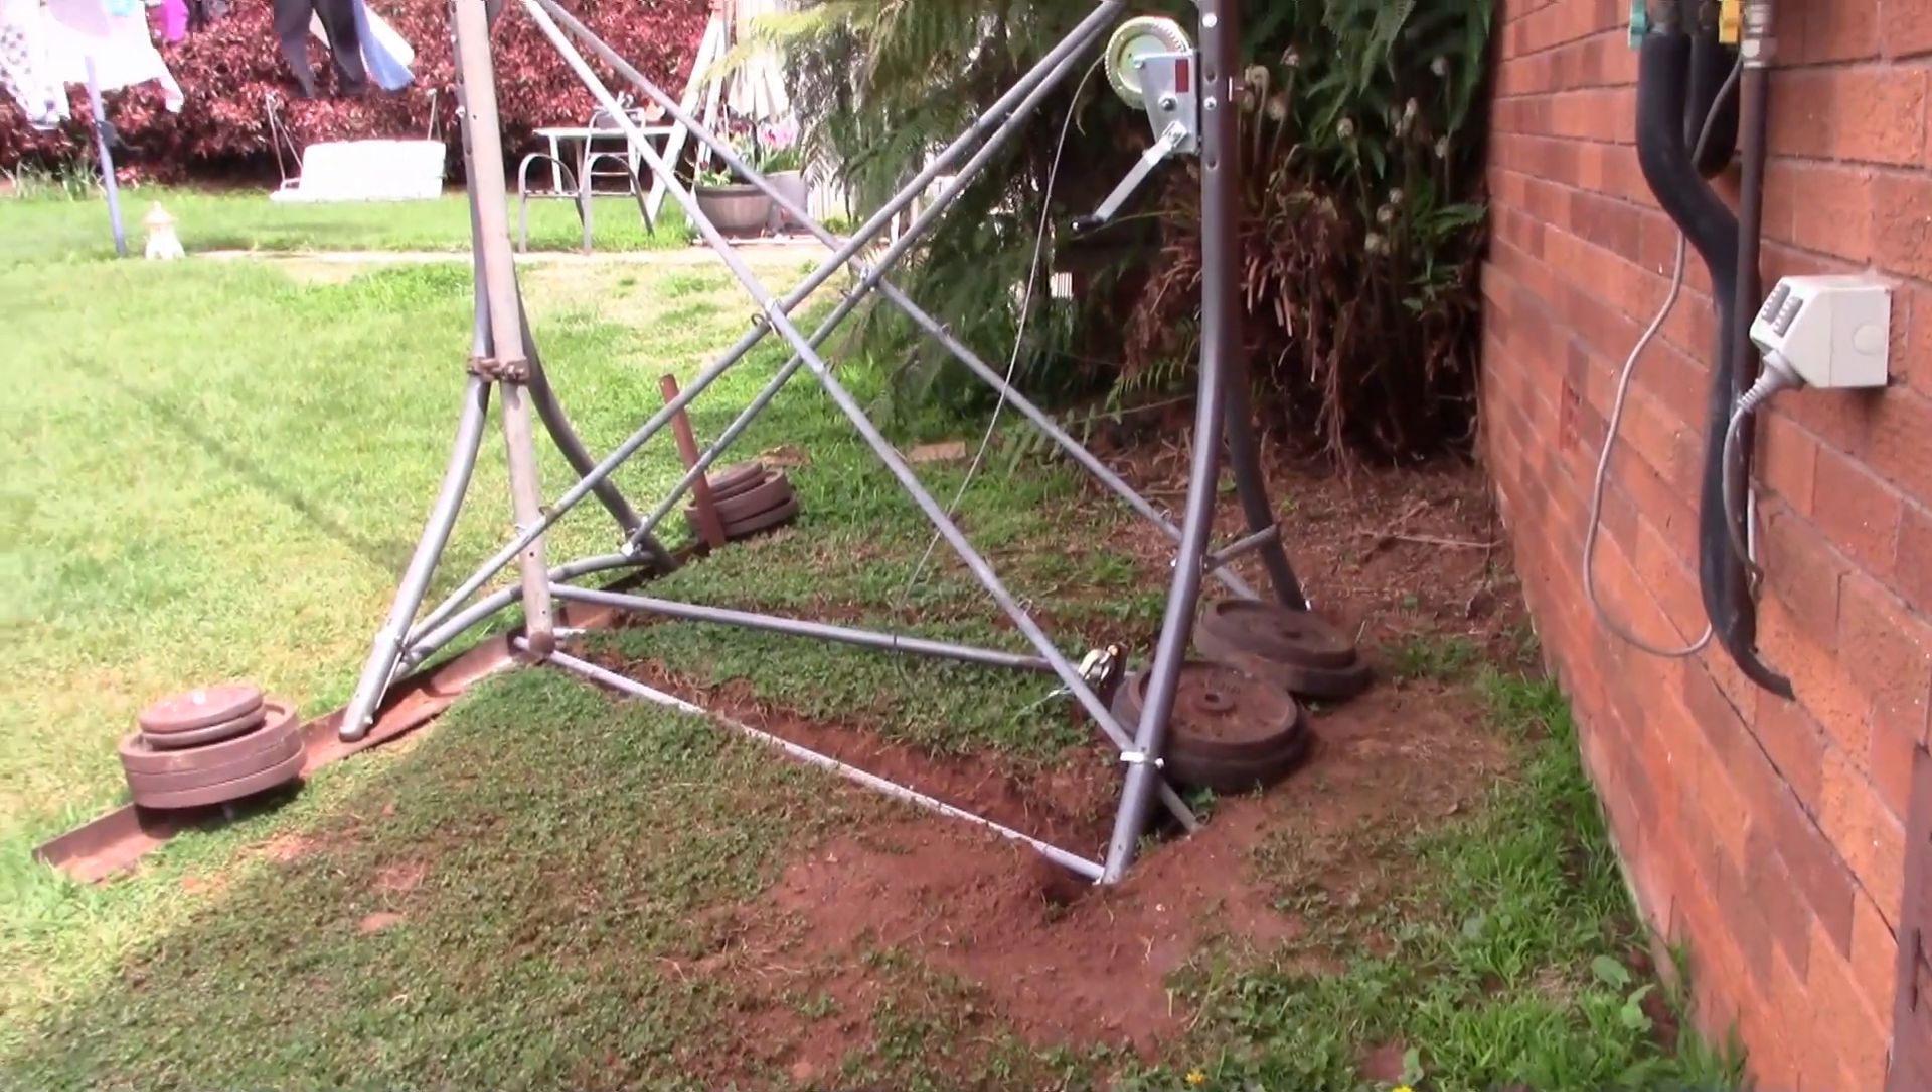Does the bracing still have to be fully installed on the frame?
No.